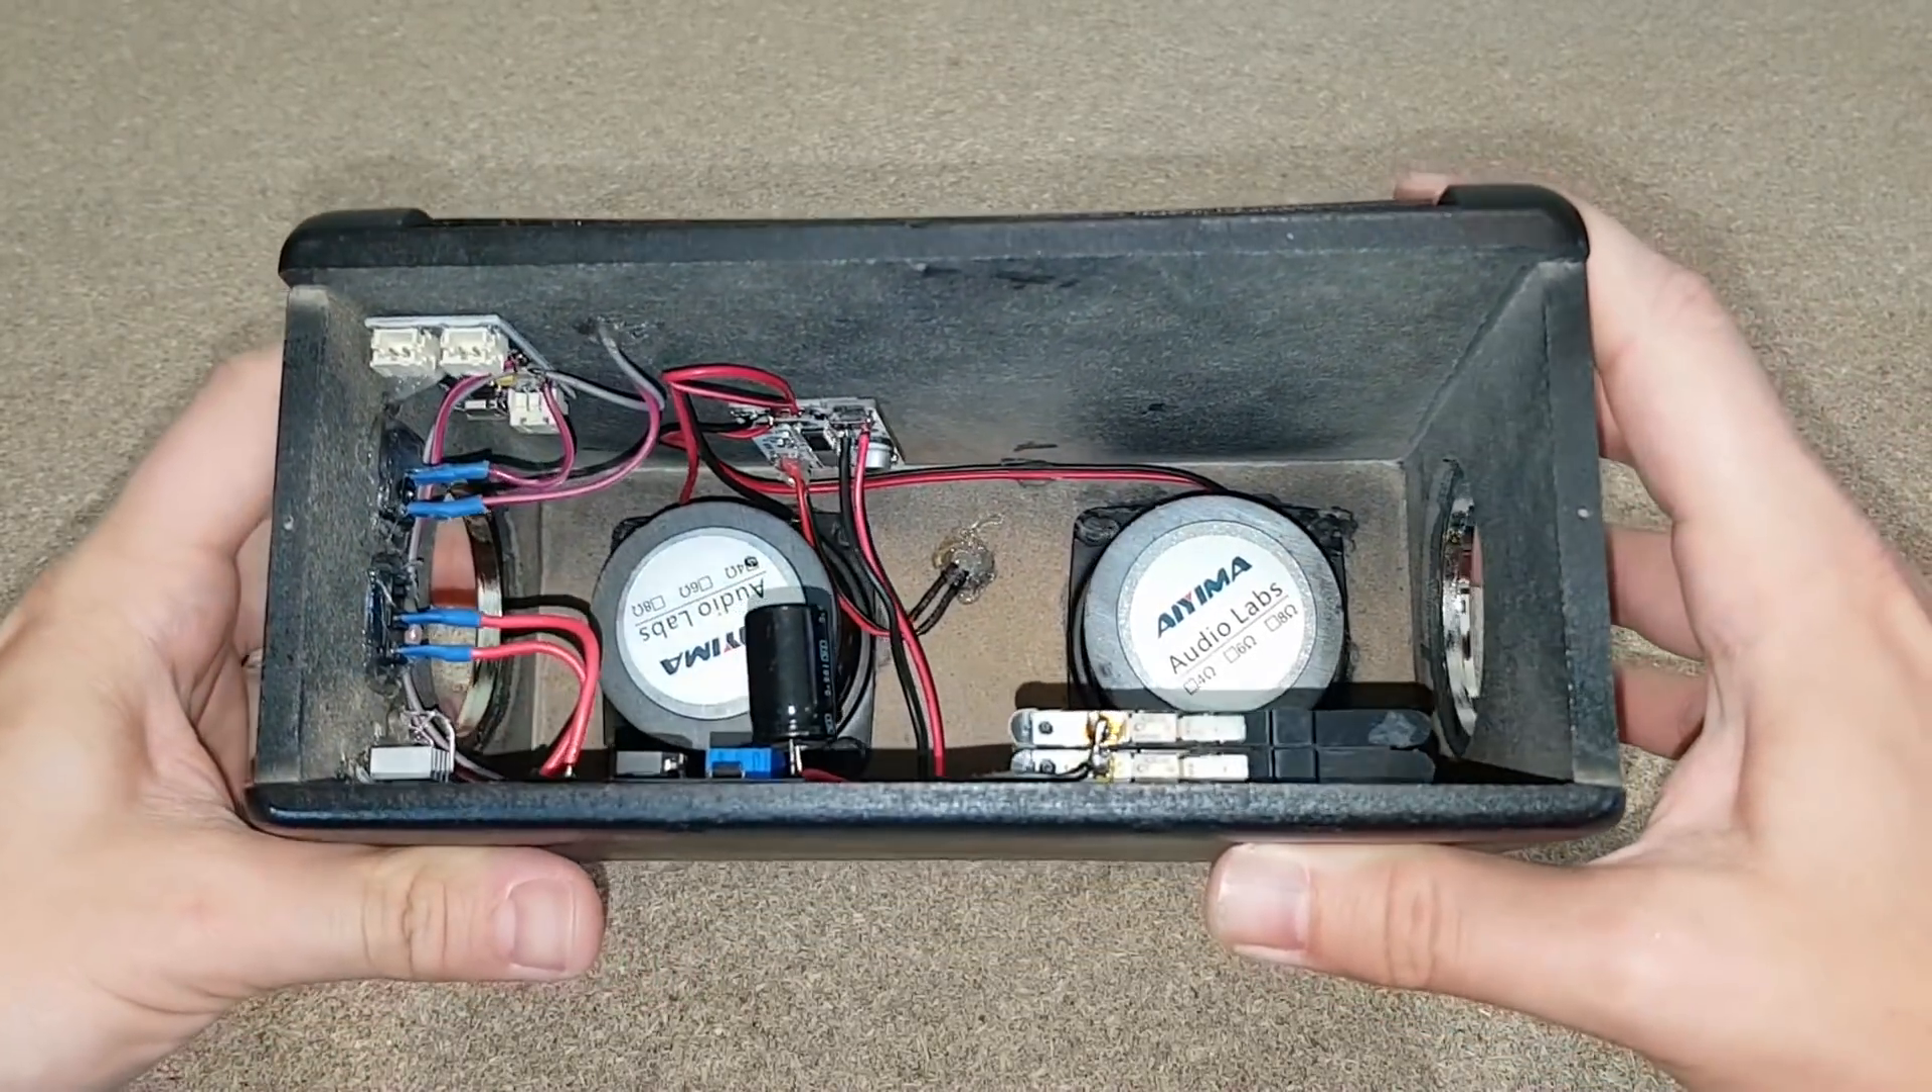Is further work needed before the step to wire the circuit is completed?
No.